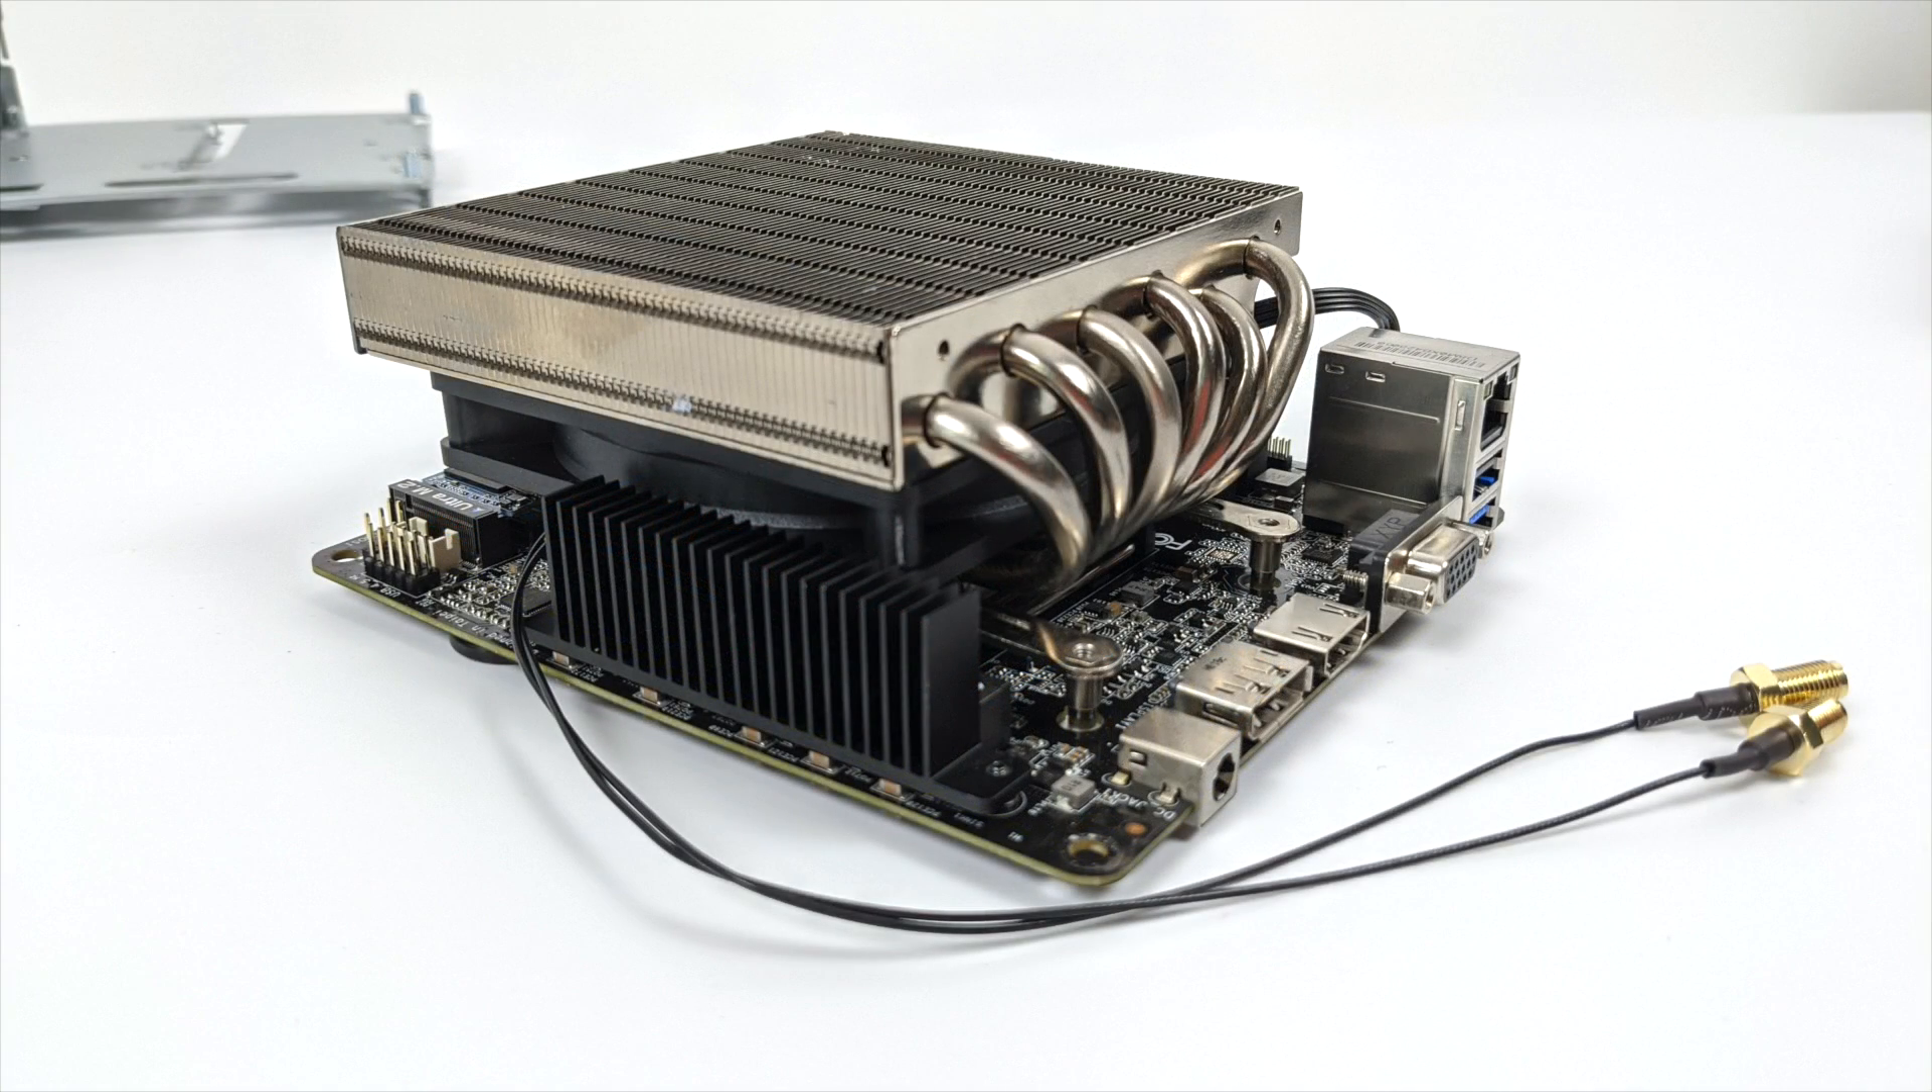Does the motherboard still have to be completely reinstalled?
Yes.